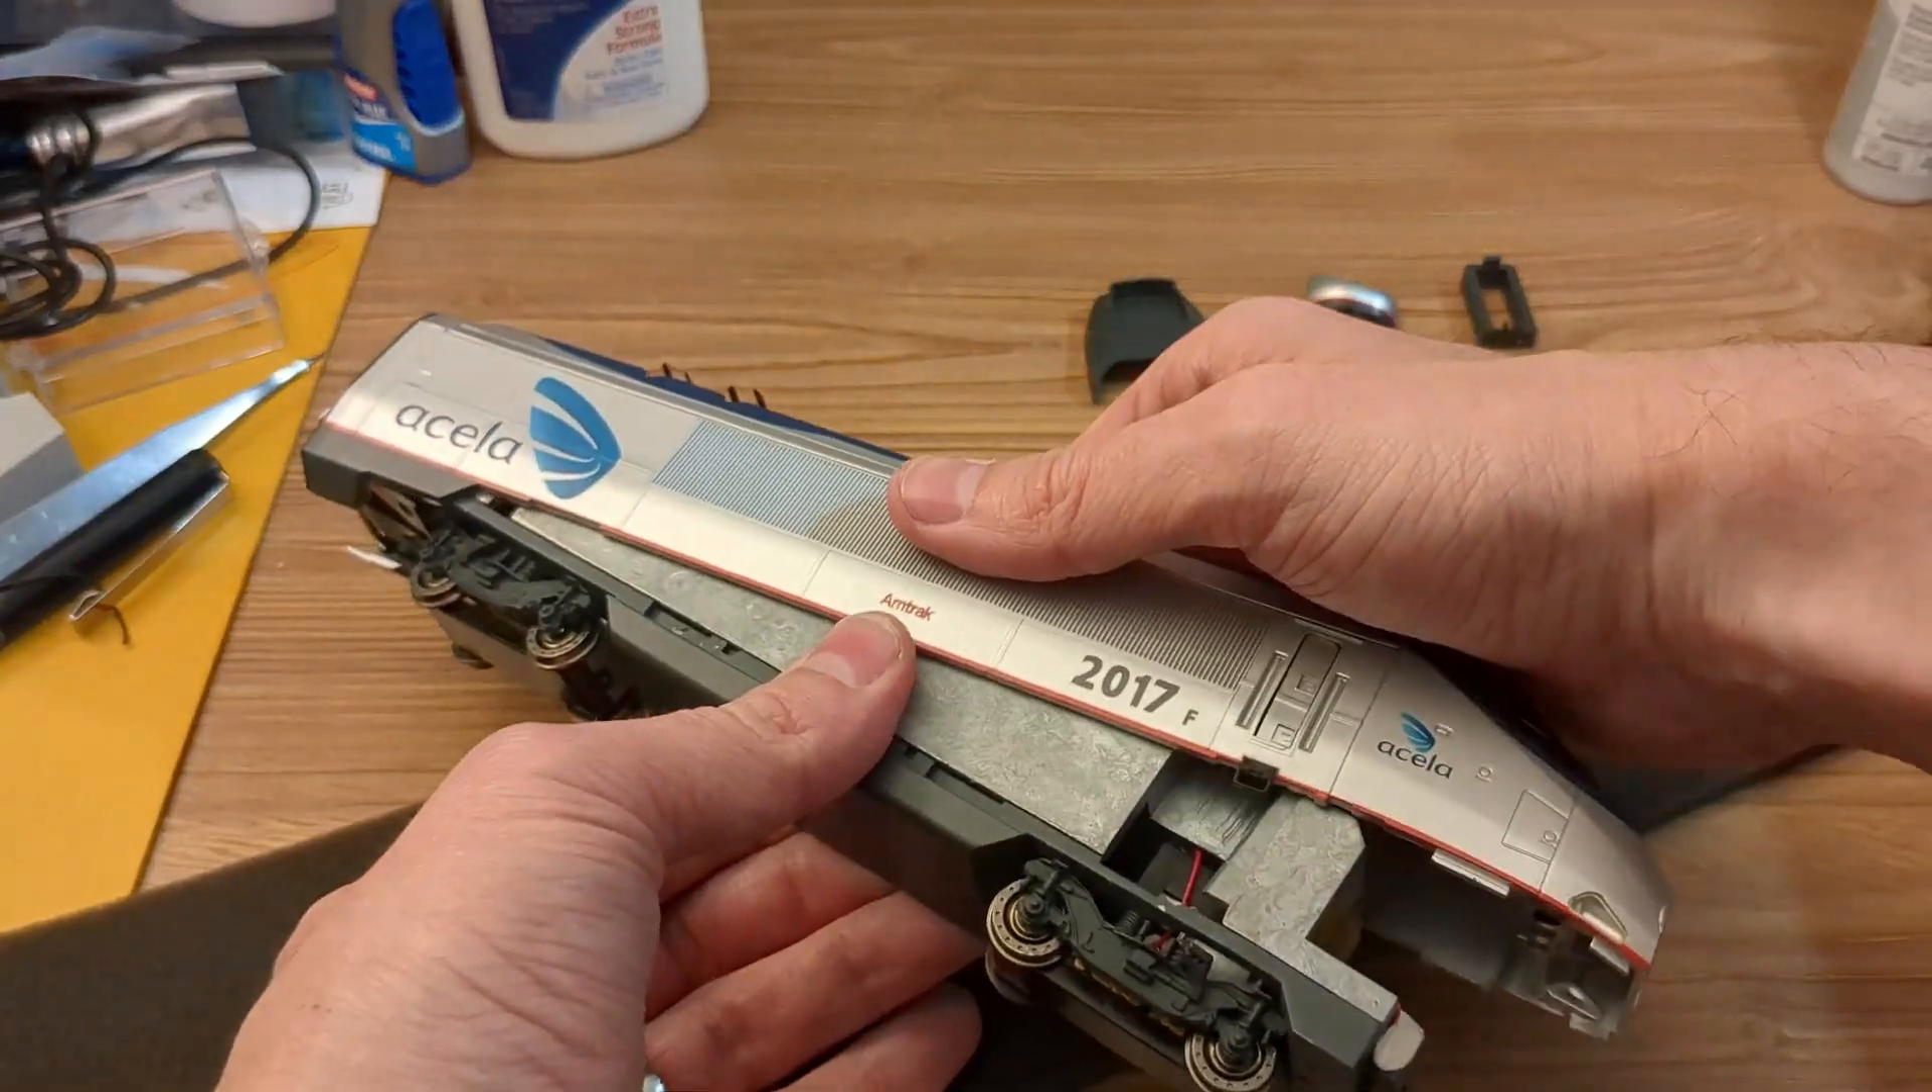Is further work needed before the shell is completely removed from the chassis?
Yes.